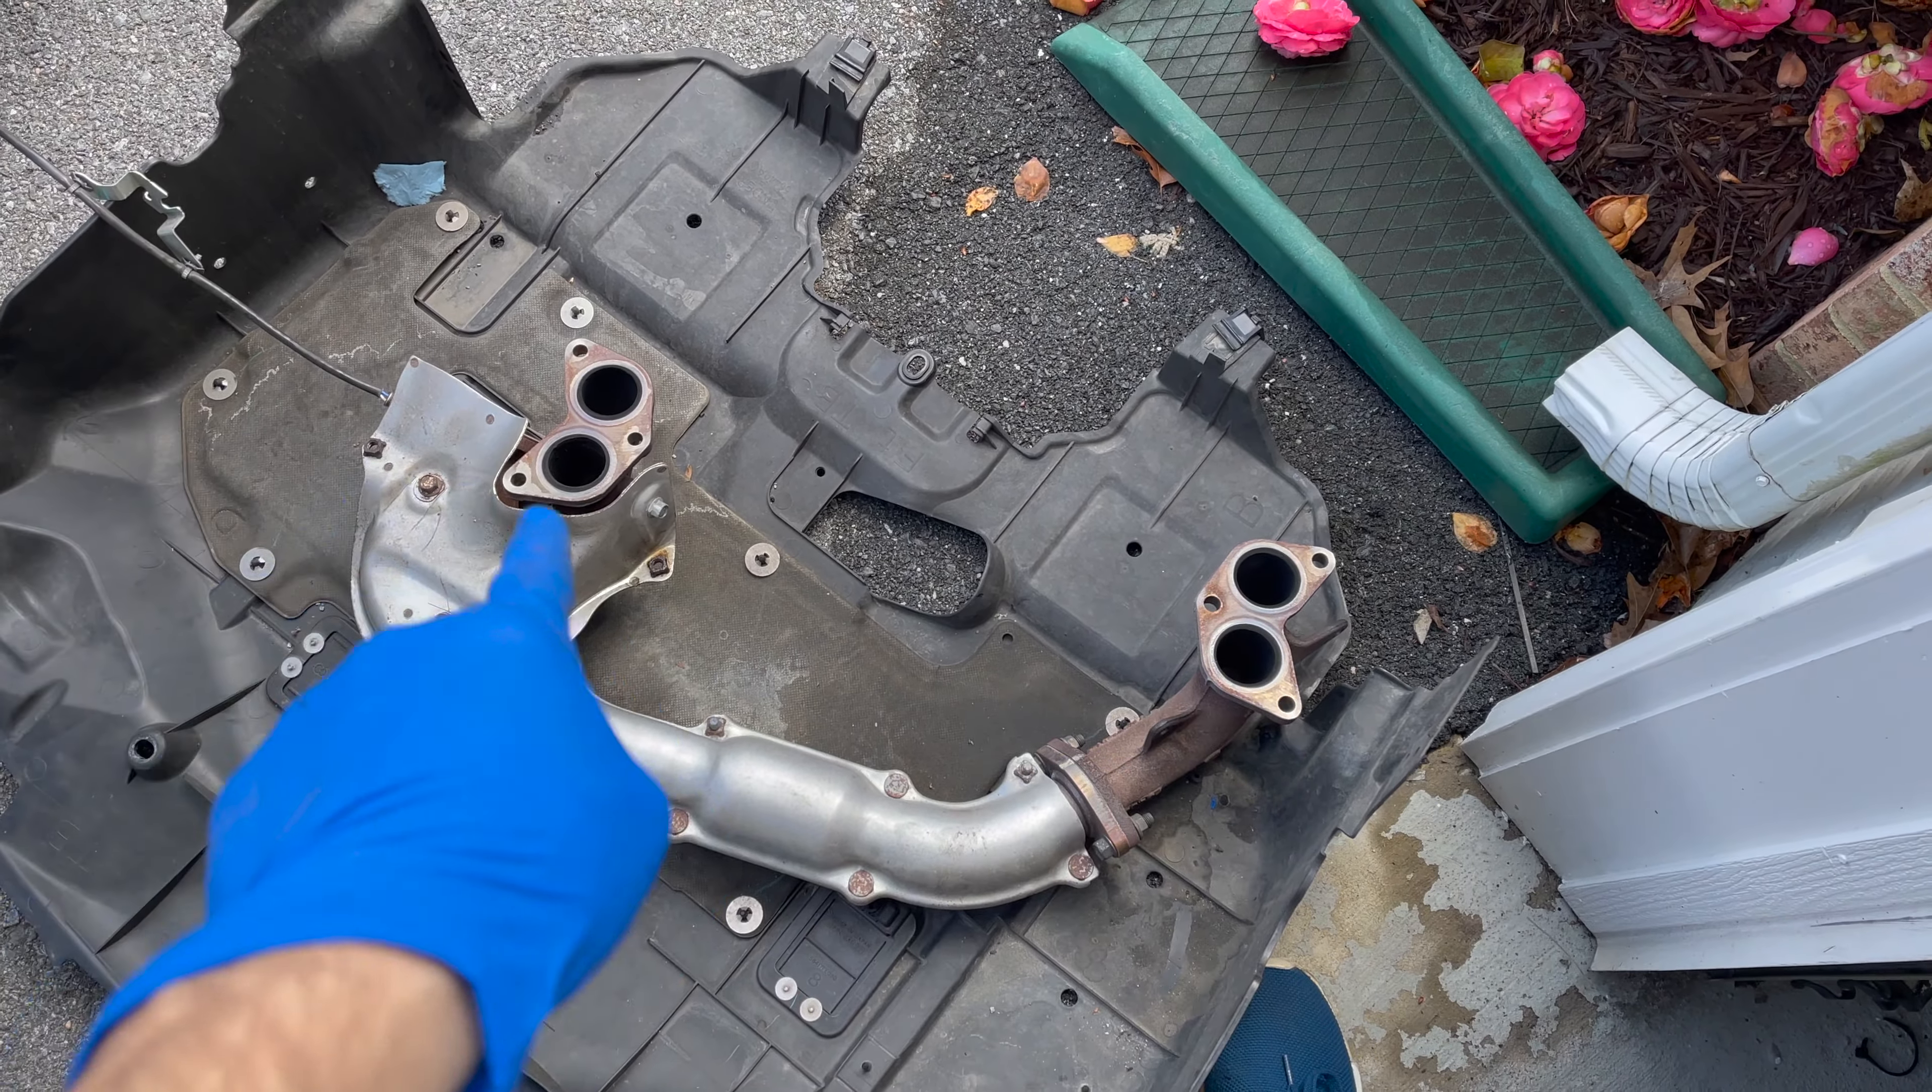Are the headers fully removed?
Yes.